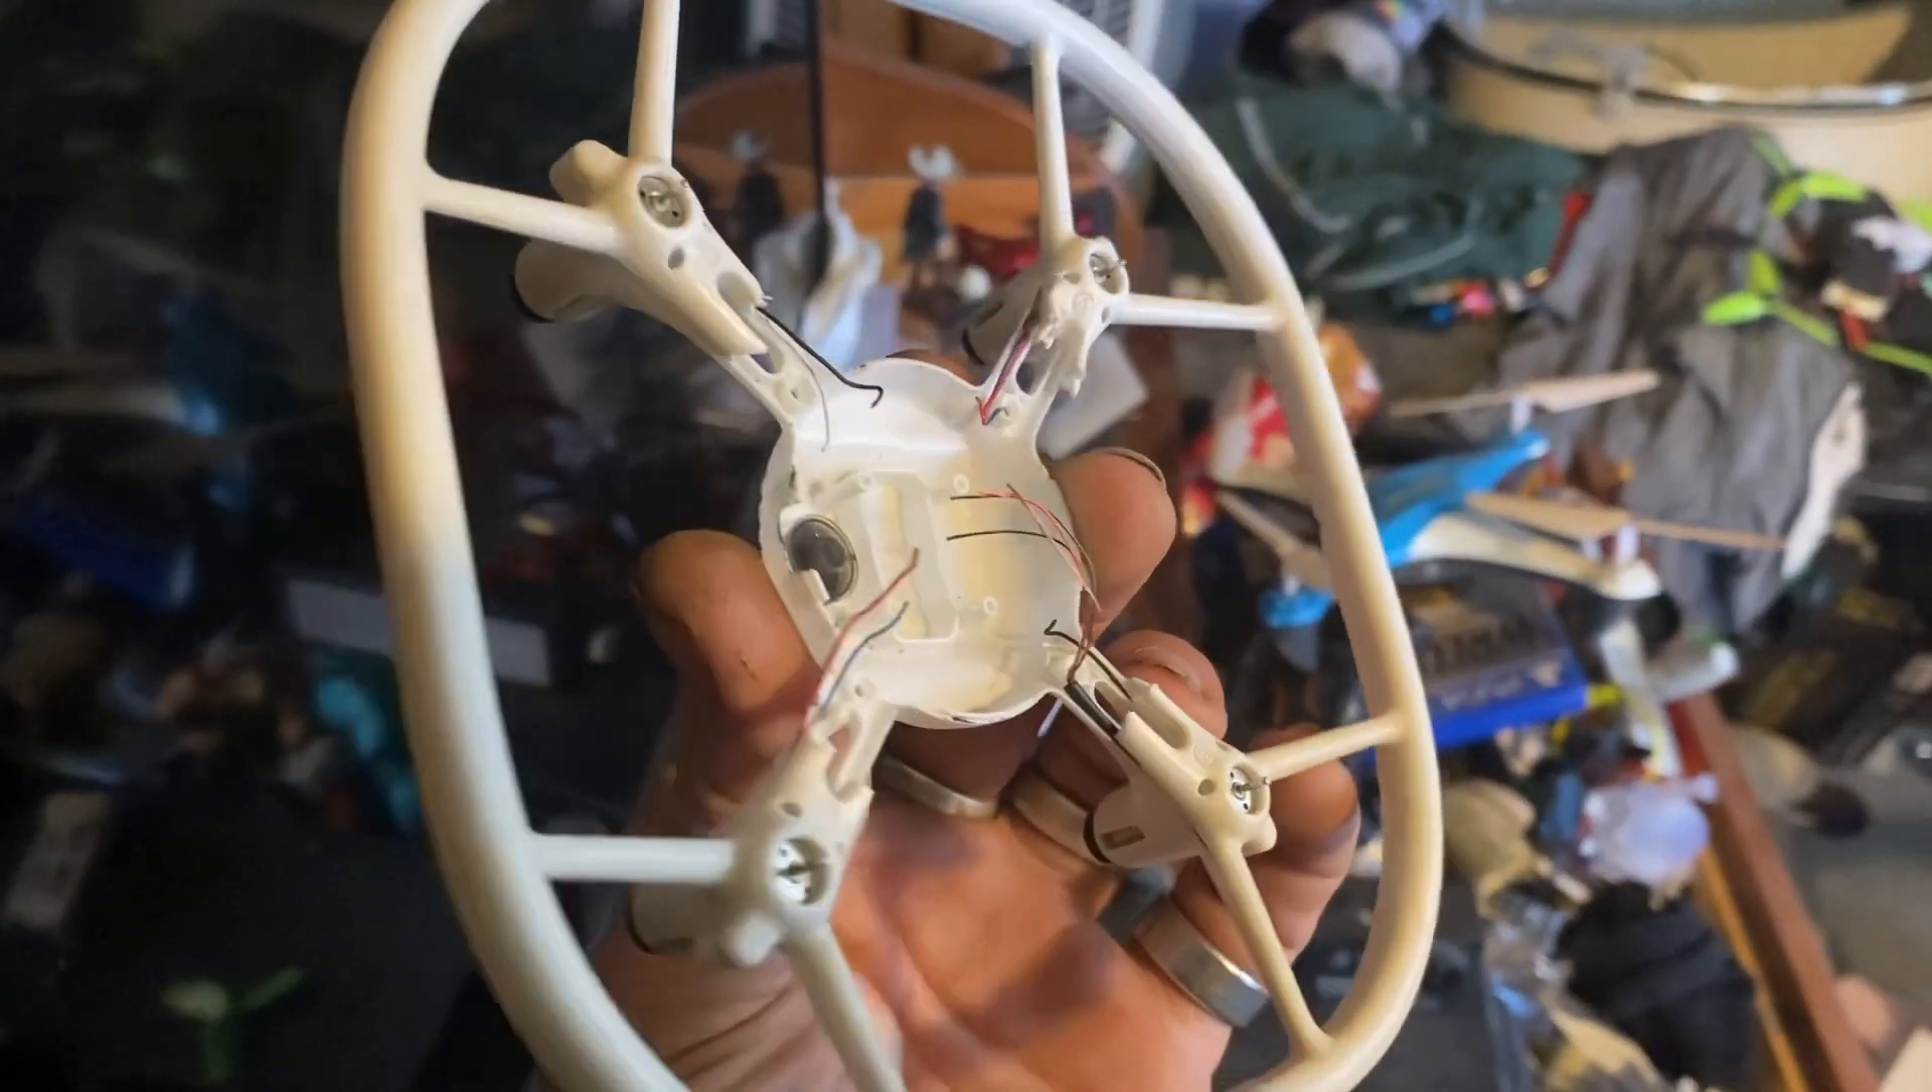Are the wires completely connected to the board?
No.